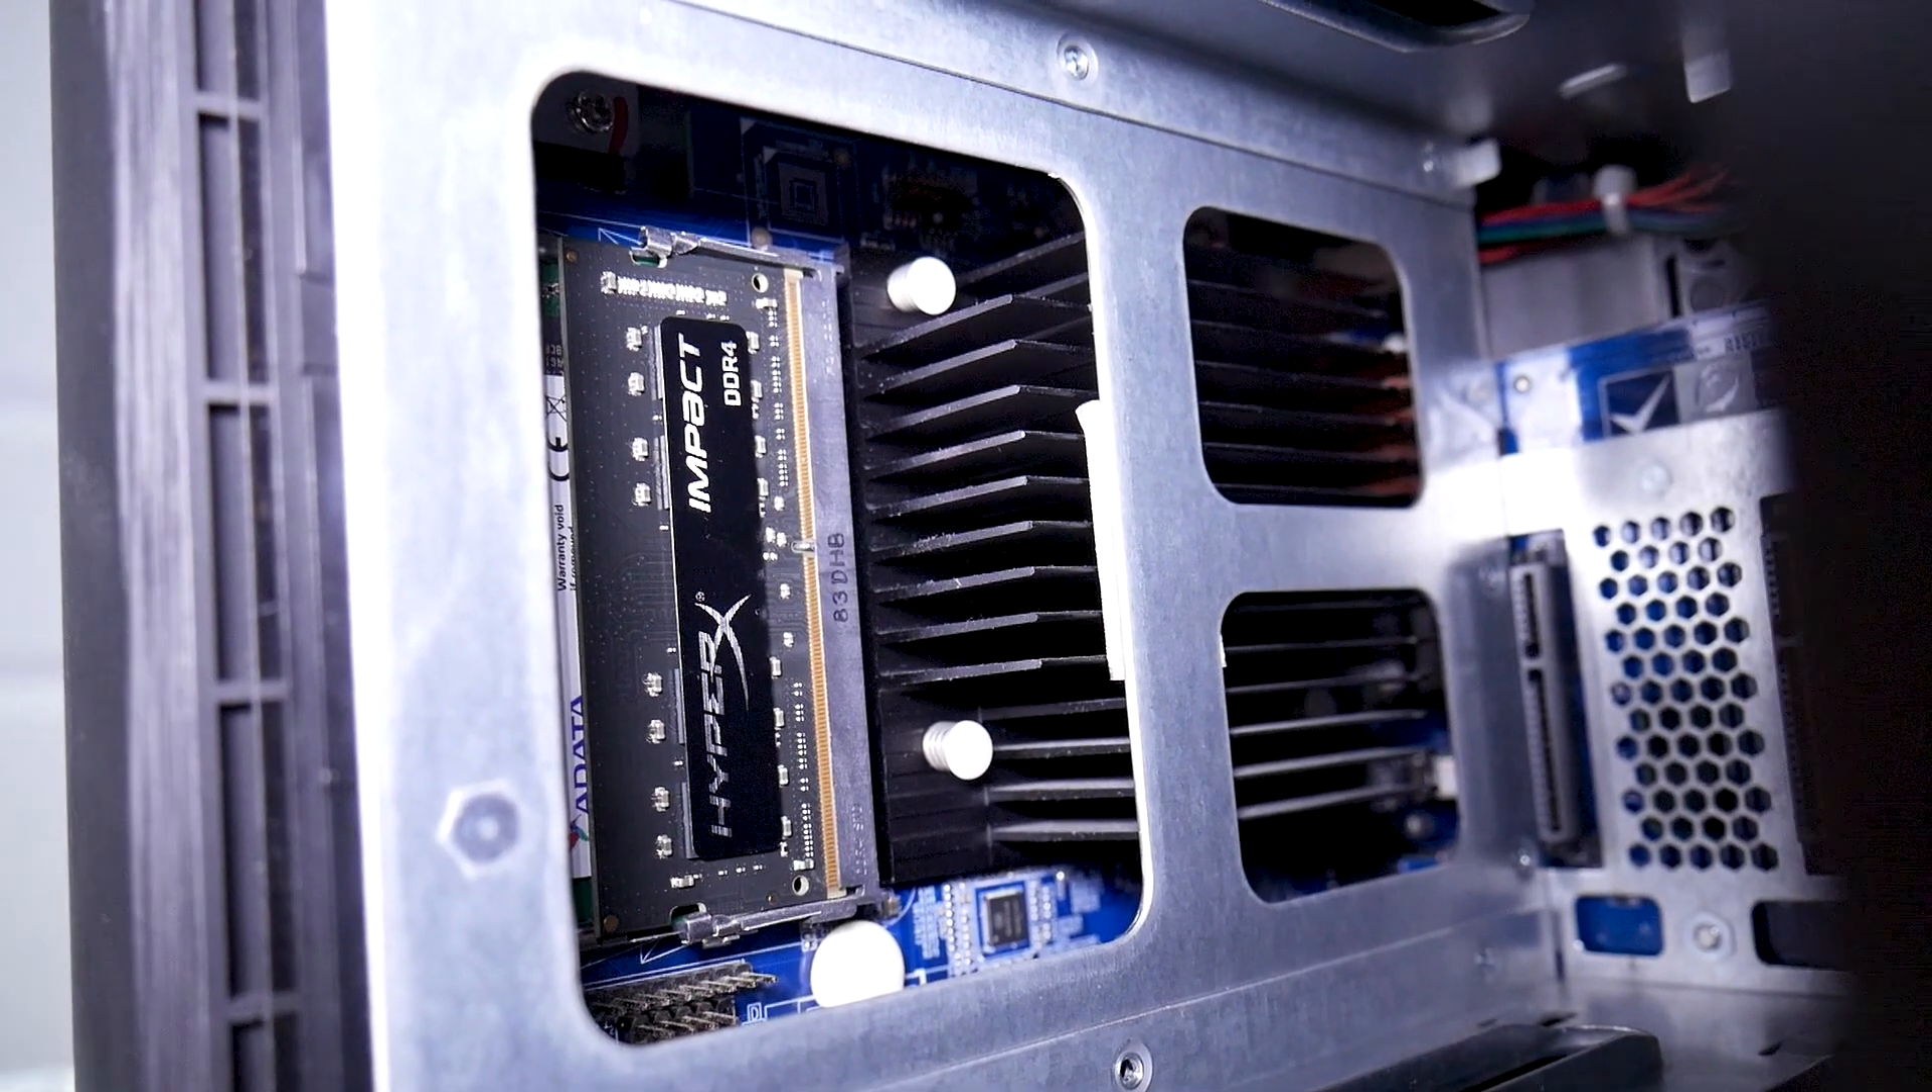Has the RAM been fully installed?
Yes.